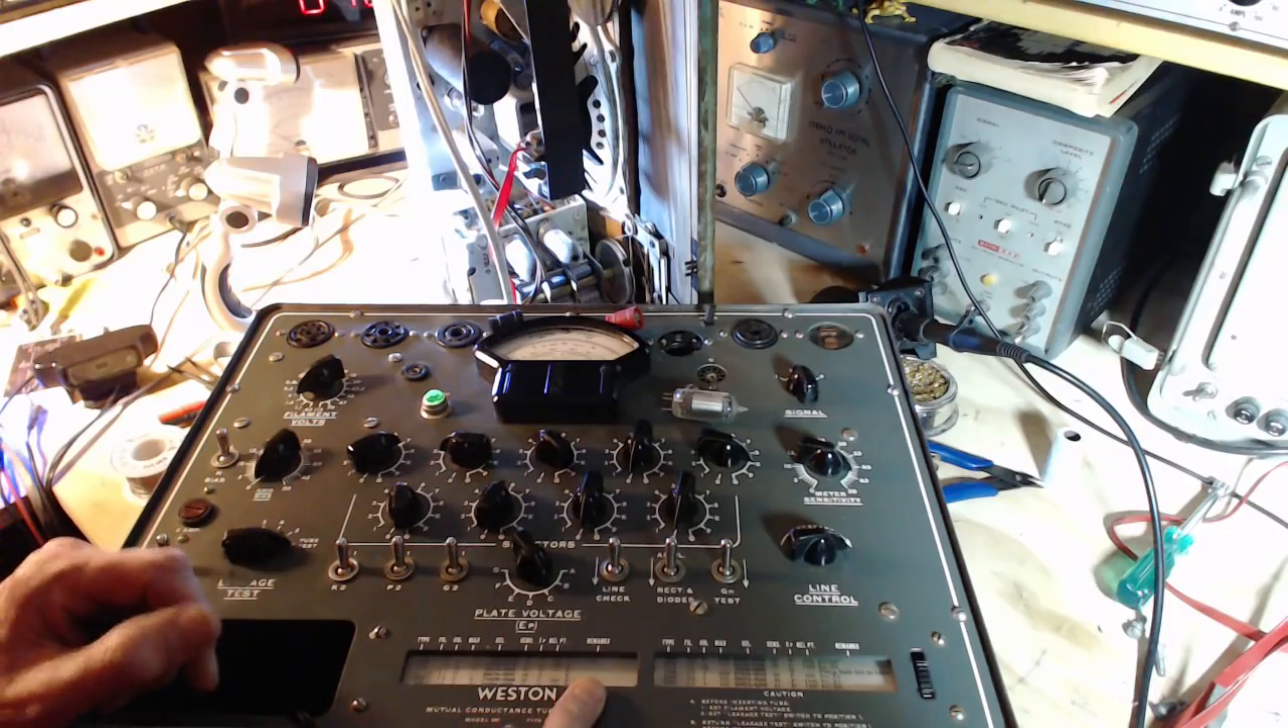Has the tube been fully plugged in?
No.